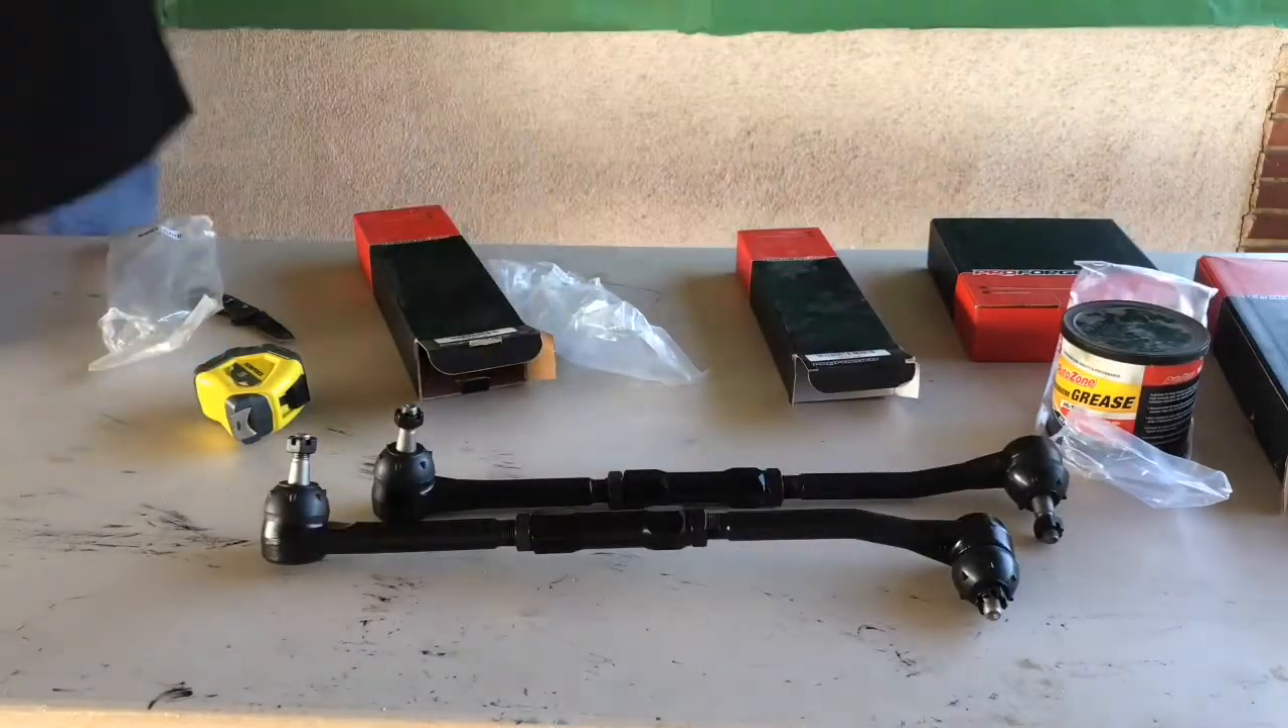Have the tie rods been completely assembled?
Yes.